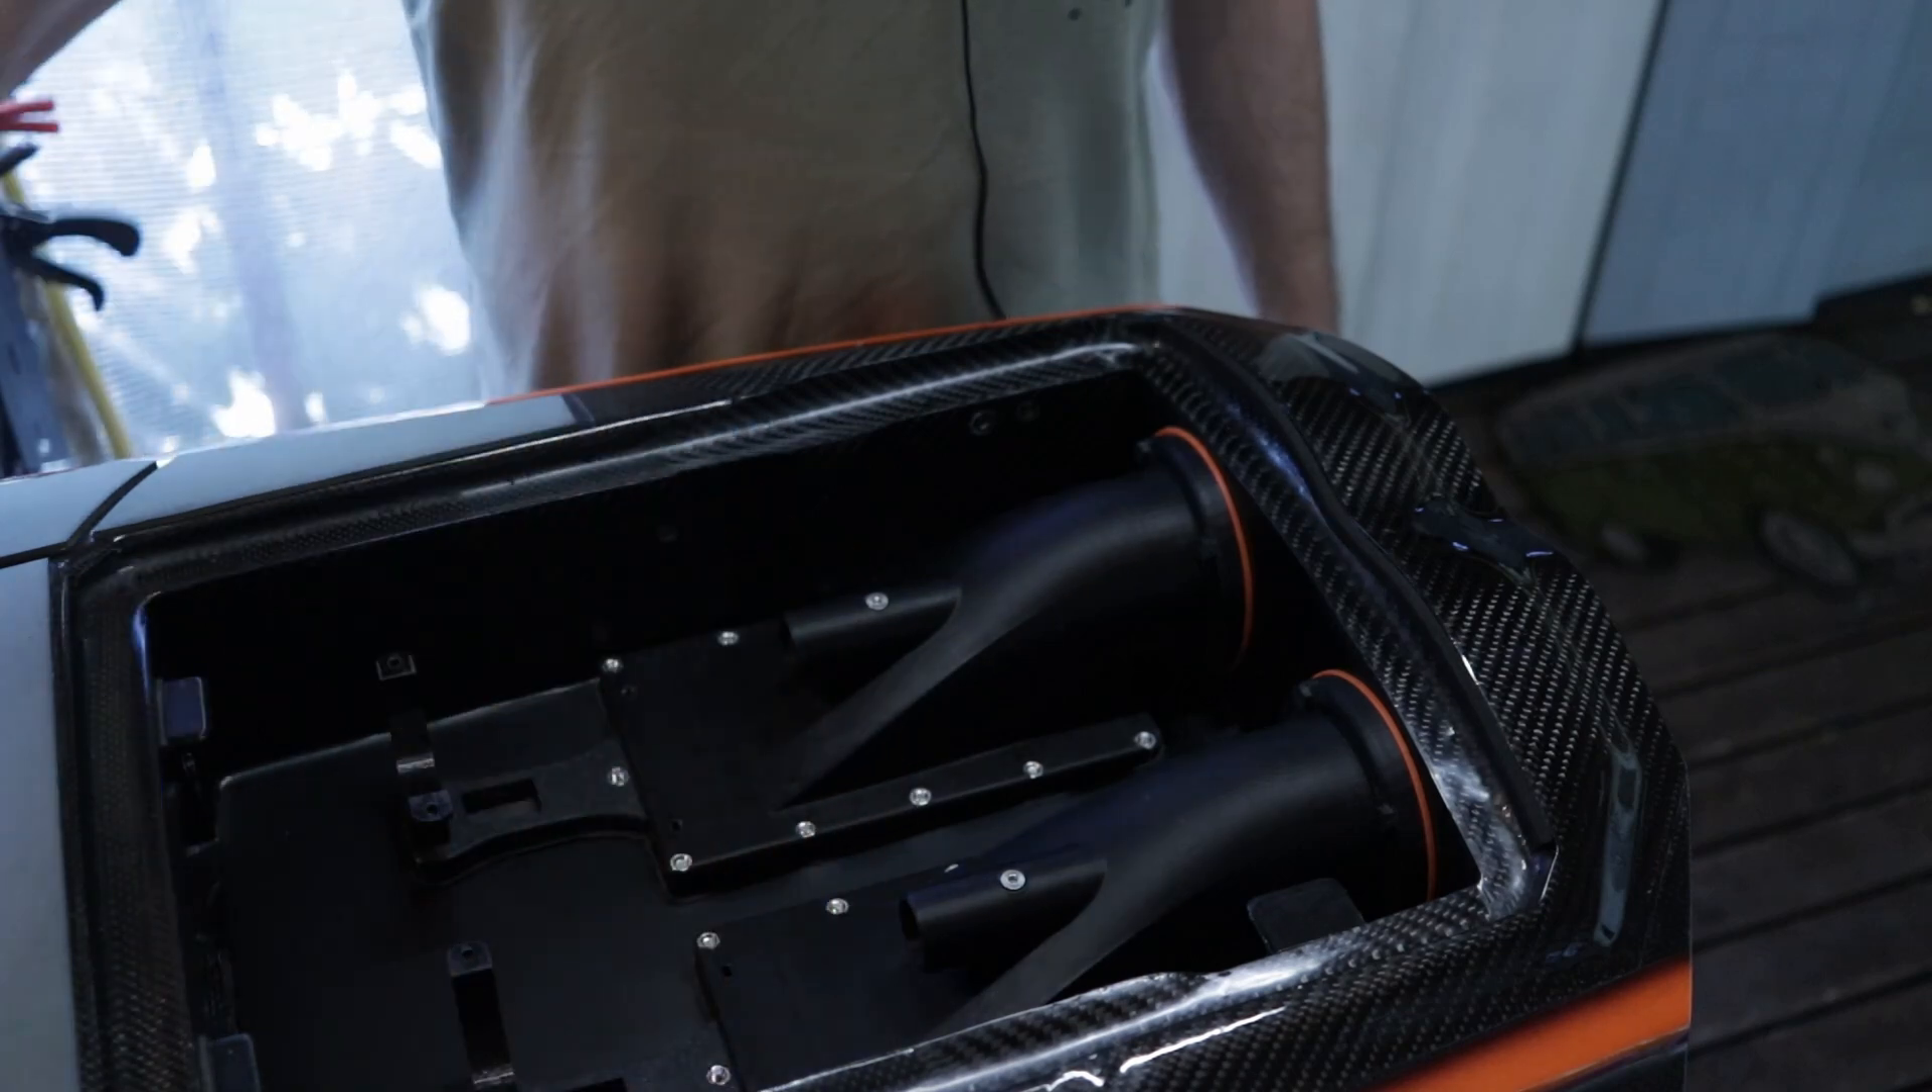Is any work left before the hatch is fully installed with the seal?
Yes.